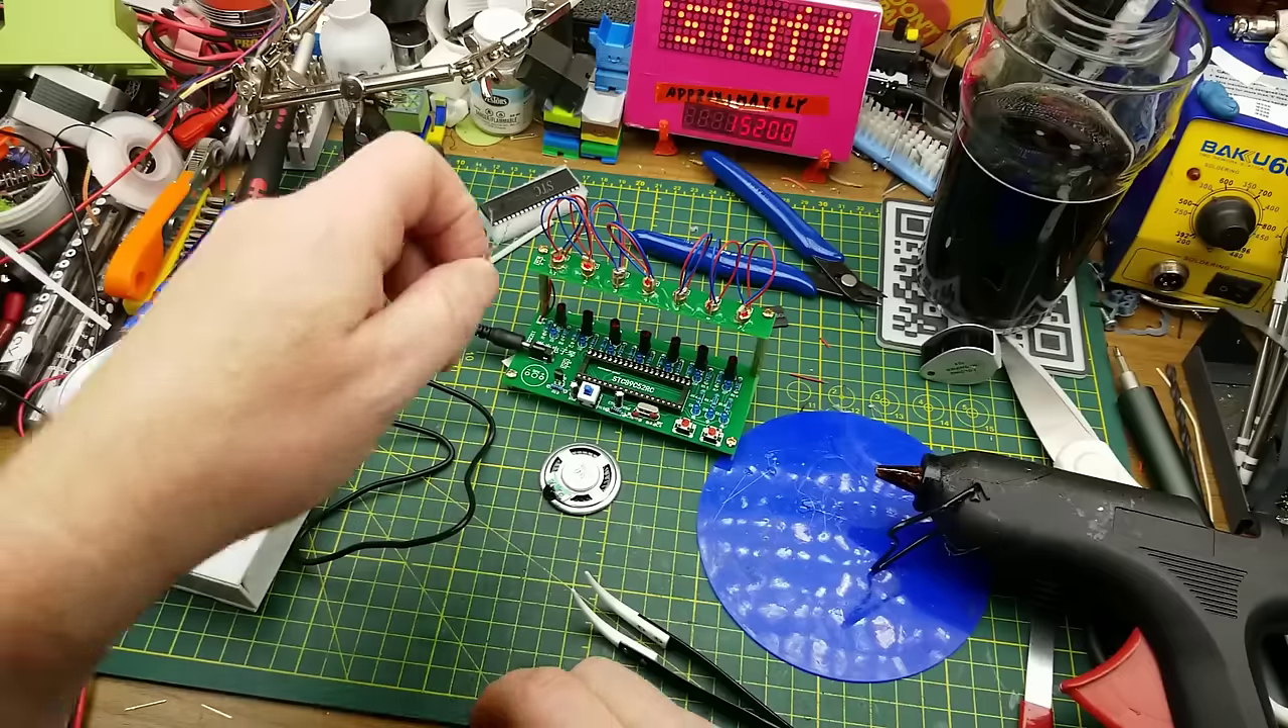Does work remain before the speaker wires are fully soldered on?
Yes.